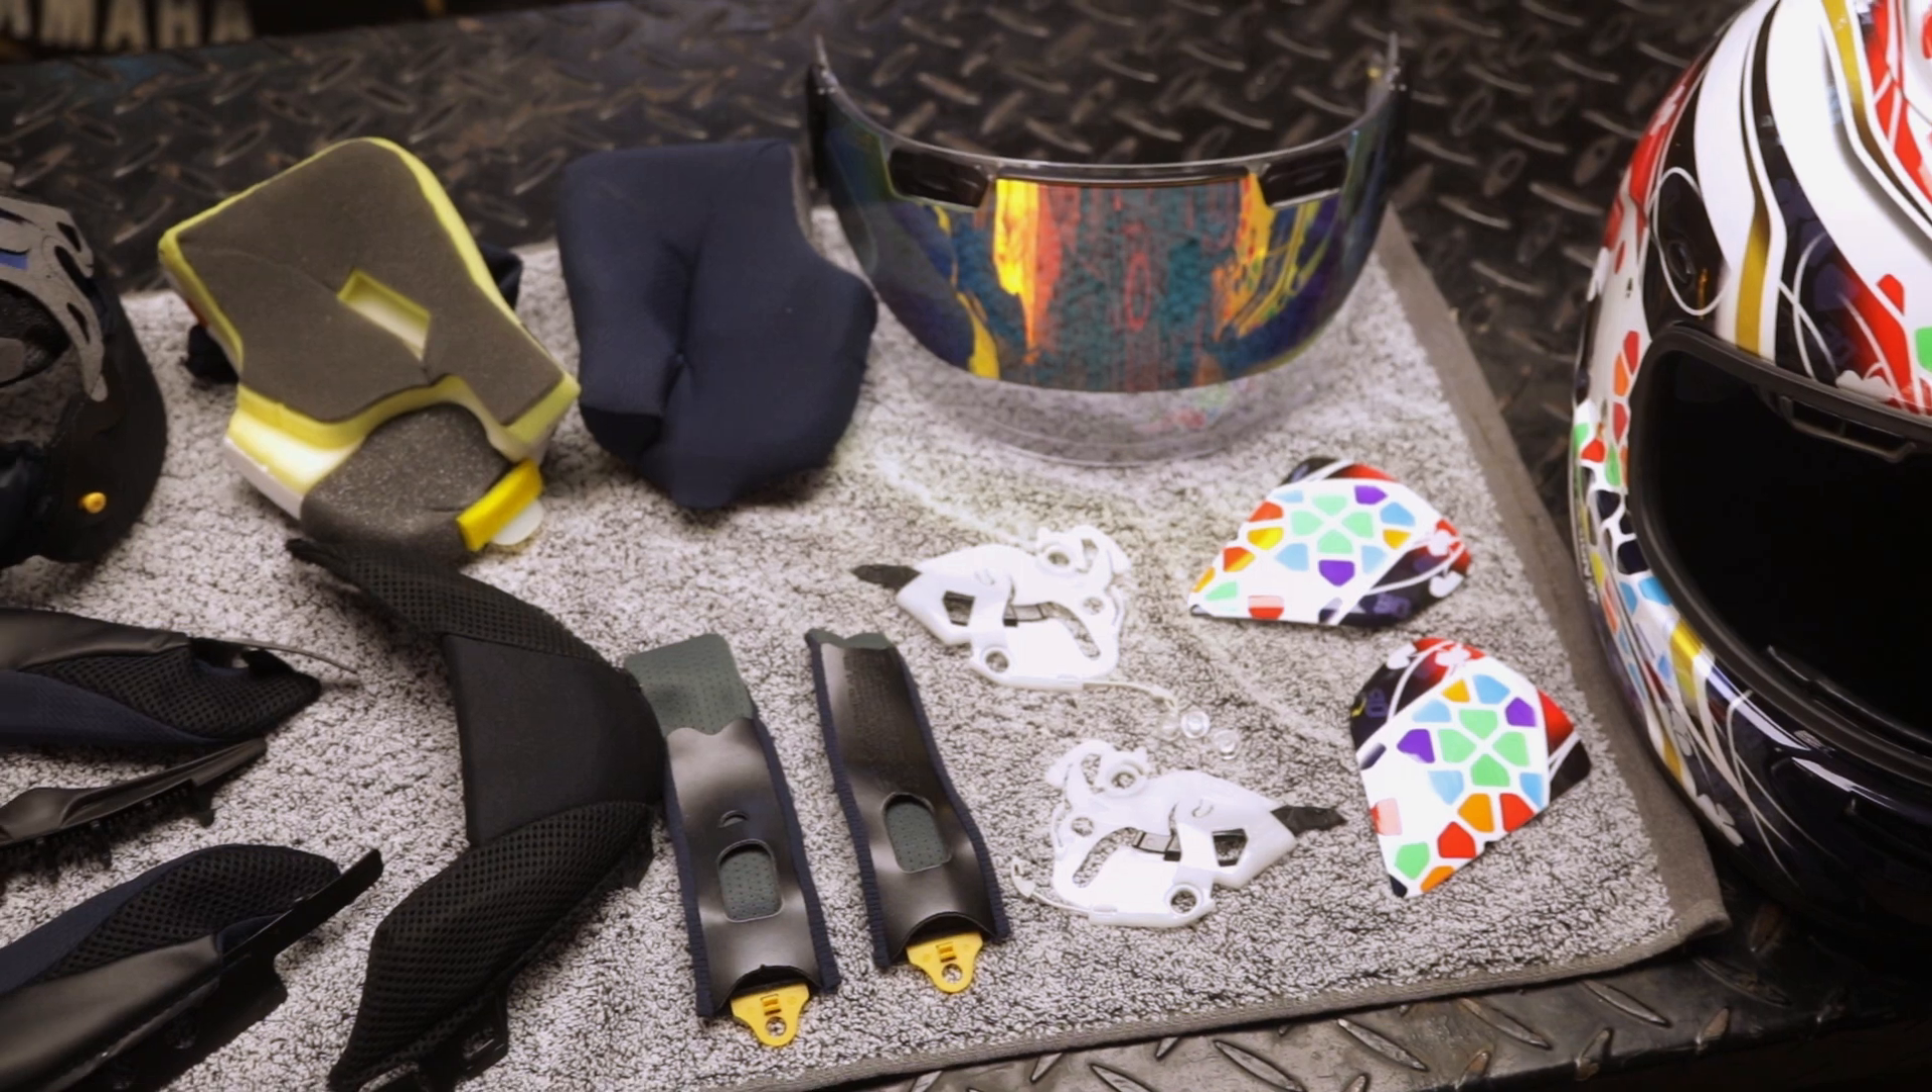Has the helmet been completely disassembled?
Yes.